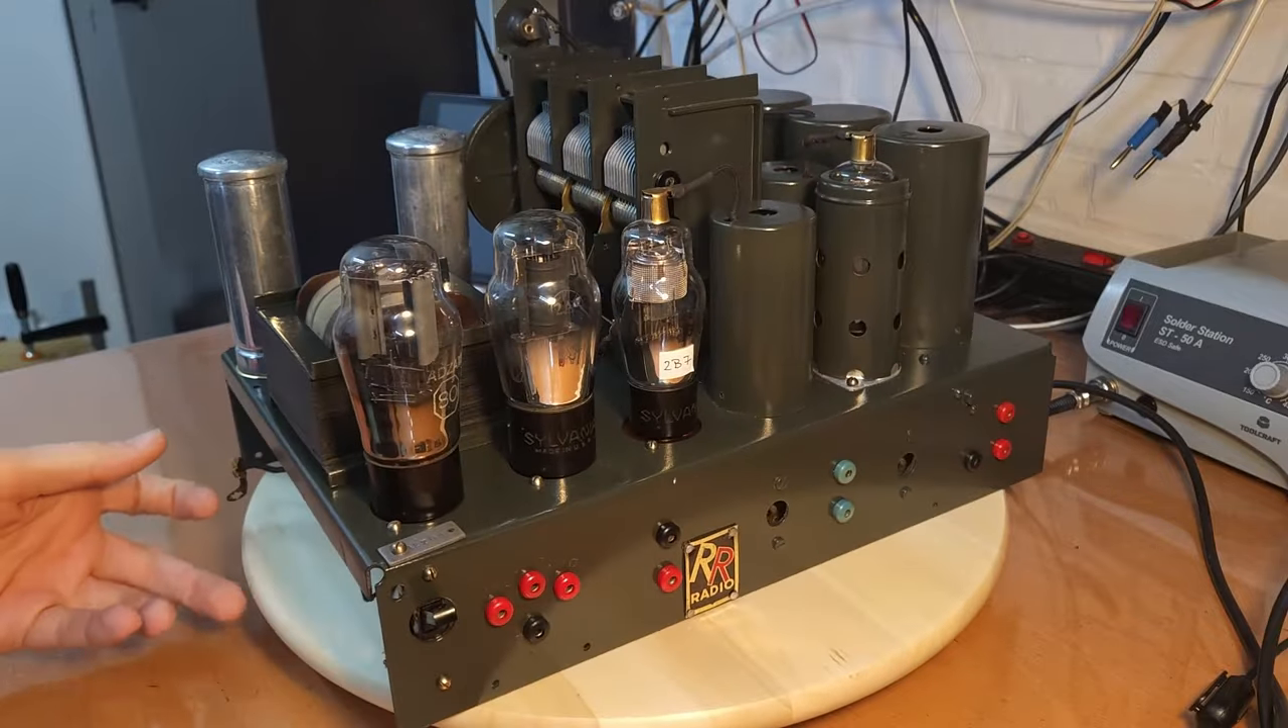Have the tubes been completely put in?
Yes.